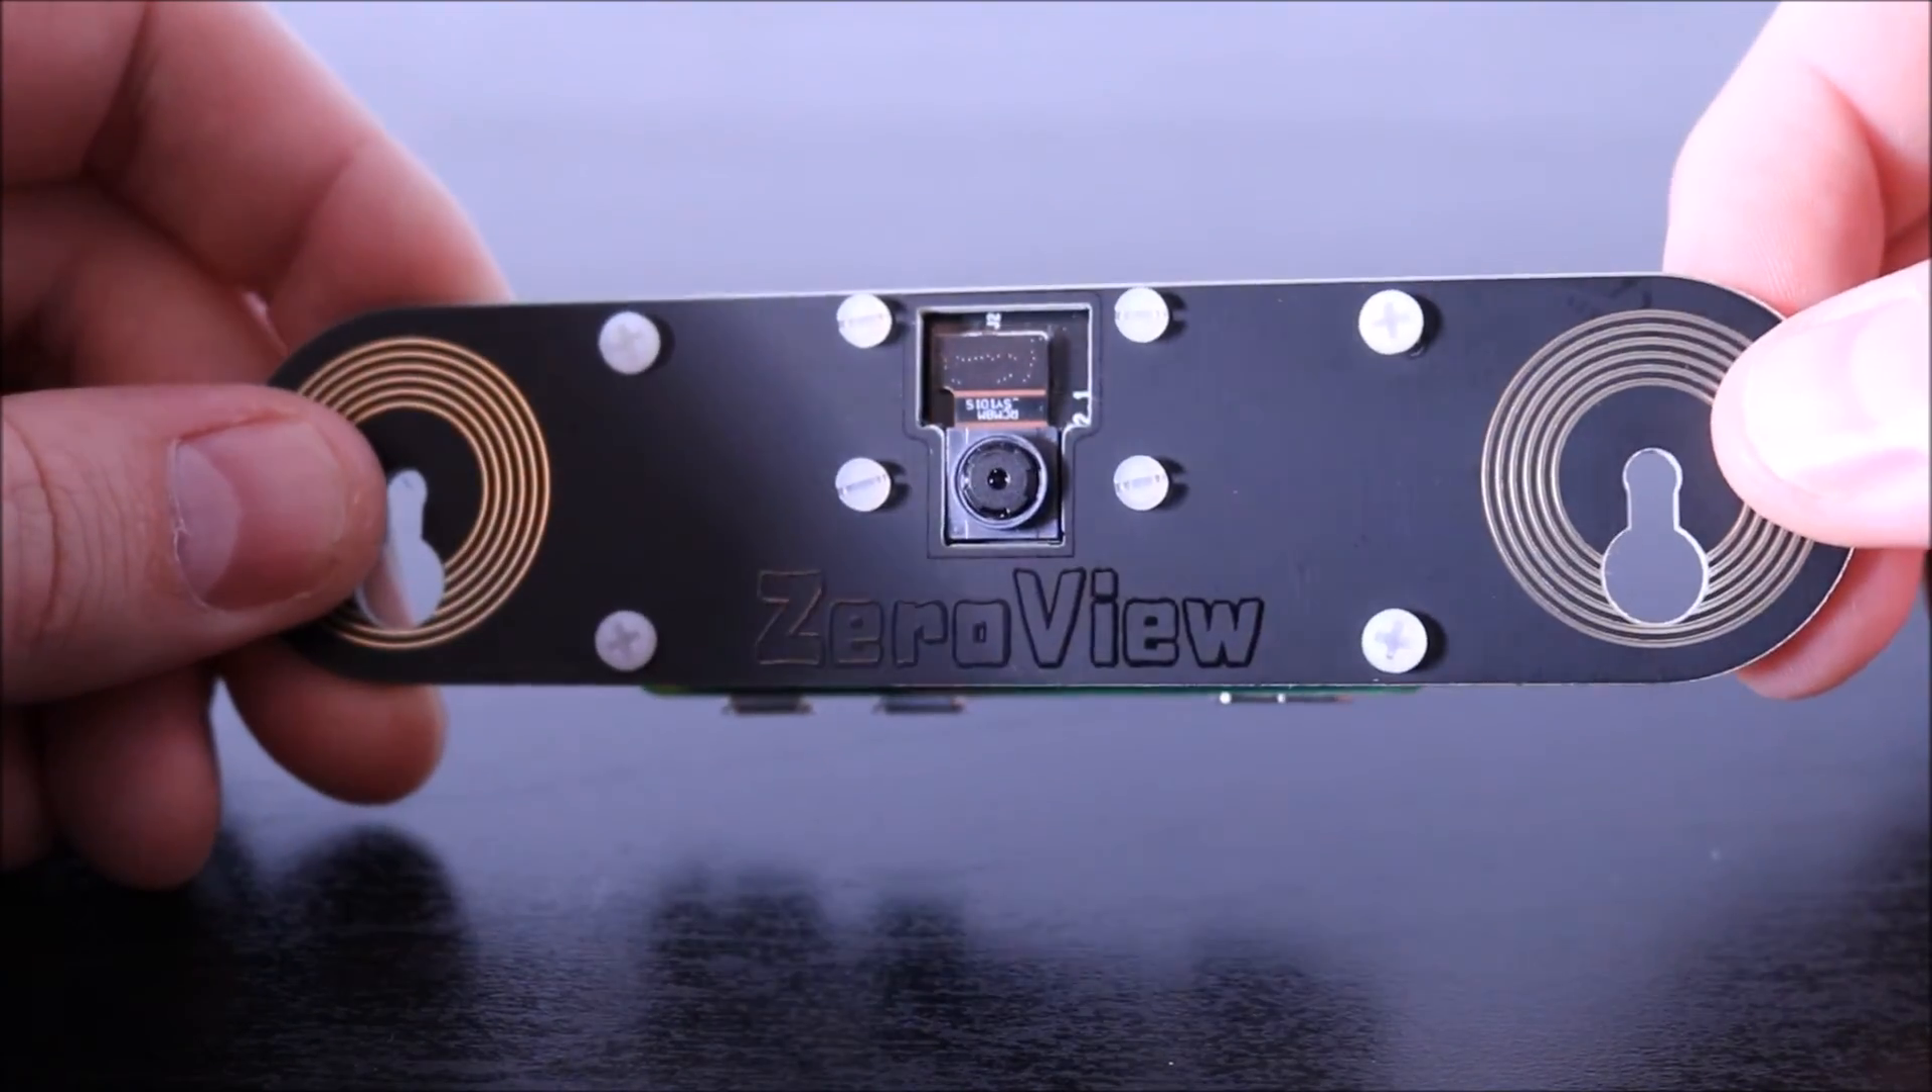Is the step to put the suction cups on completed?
No.